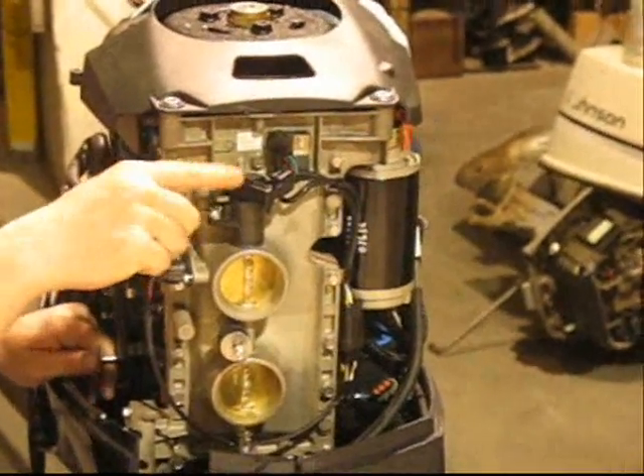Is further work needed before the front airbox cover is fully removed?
No.